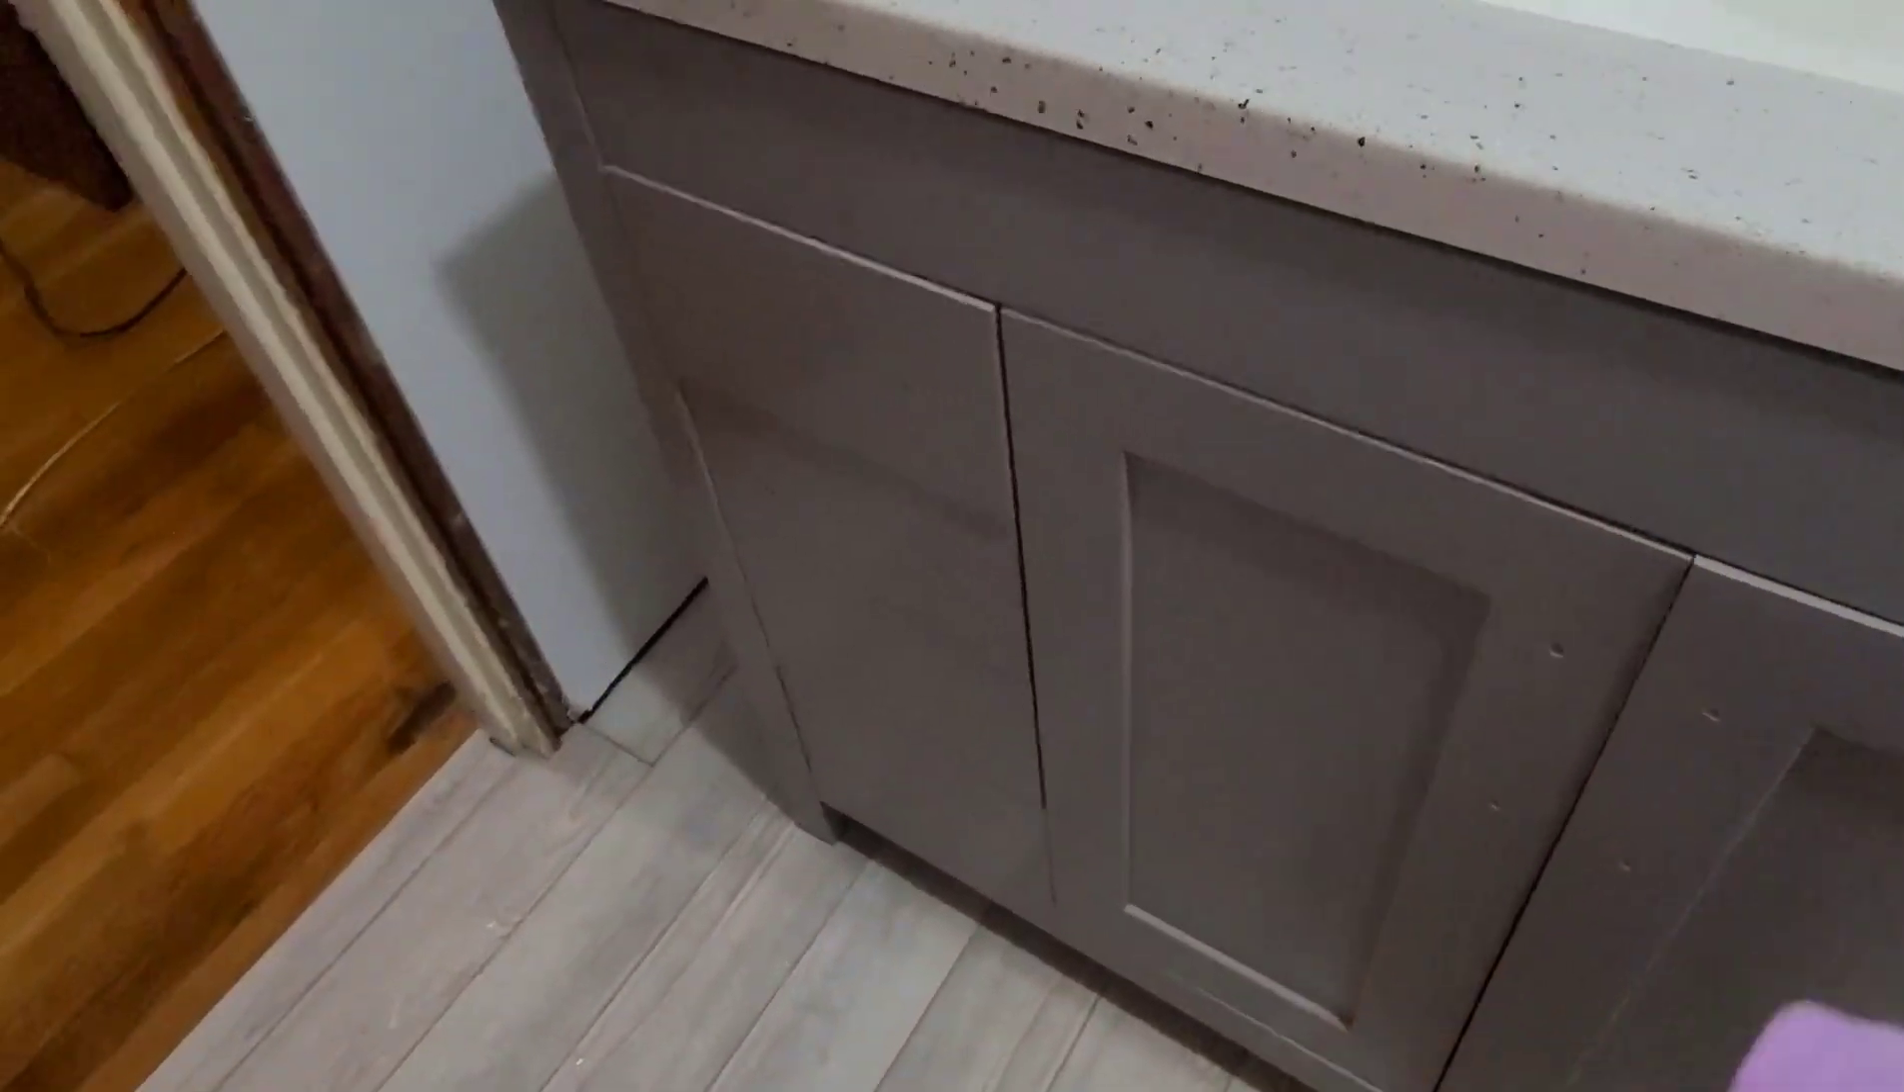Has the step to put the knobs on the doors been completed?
No.